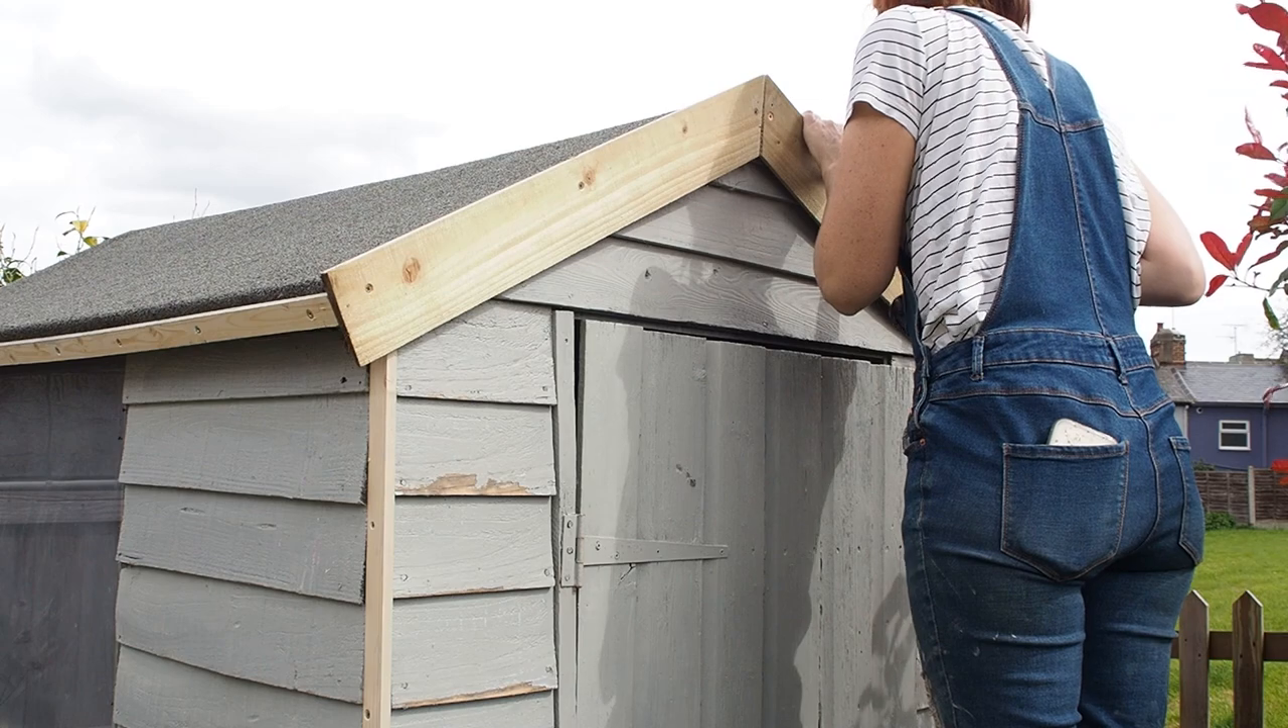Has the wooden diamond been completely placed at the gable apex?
No.